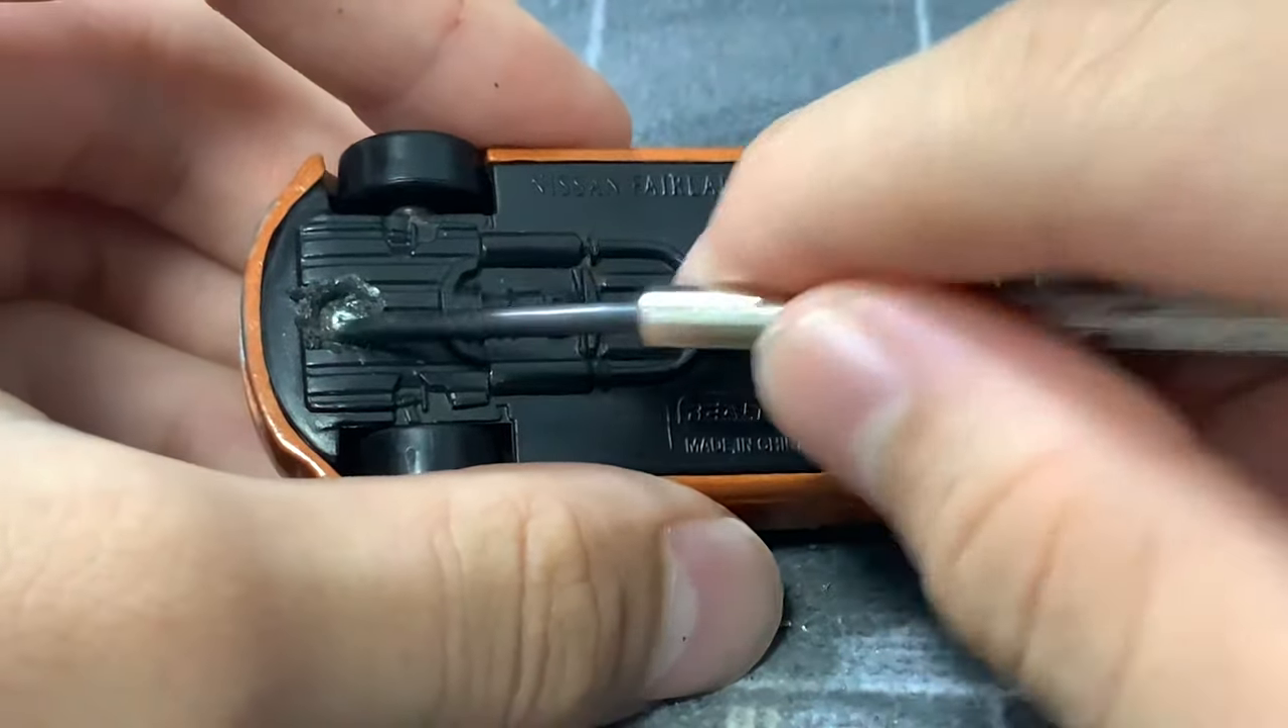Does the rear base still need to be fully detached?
Yes.